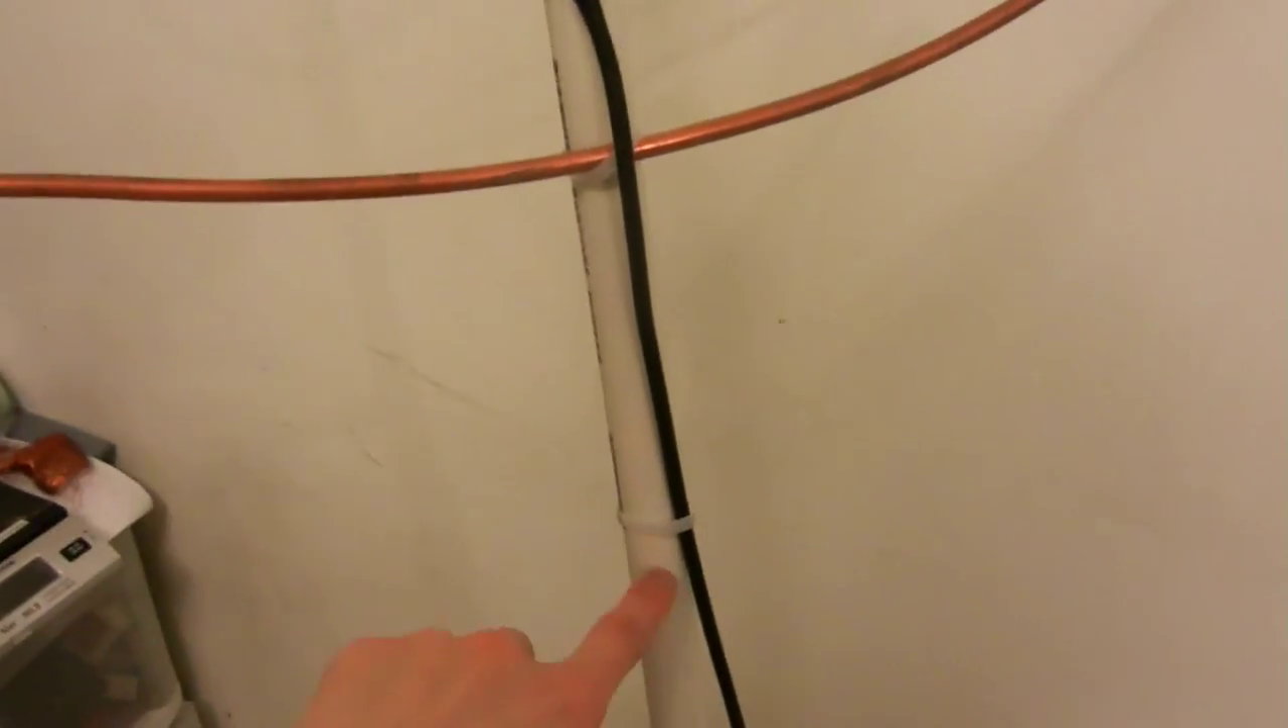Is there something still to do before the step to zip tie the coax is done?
No.